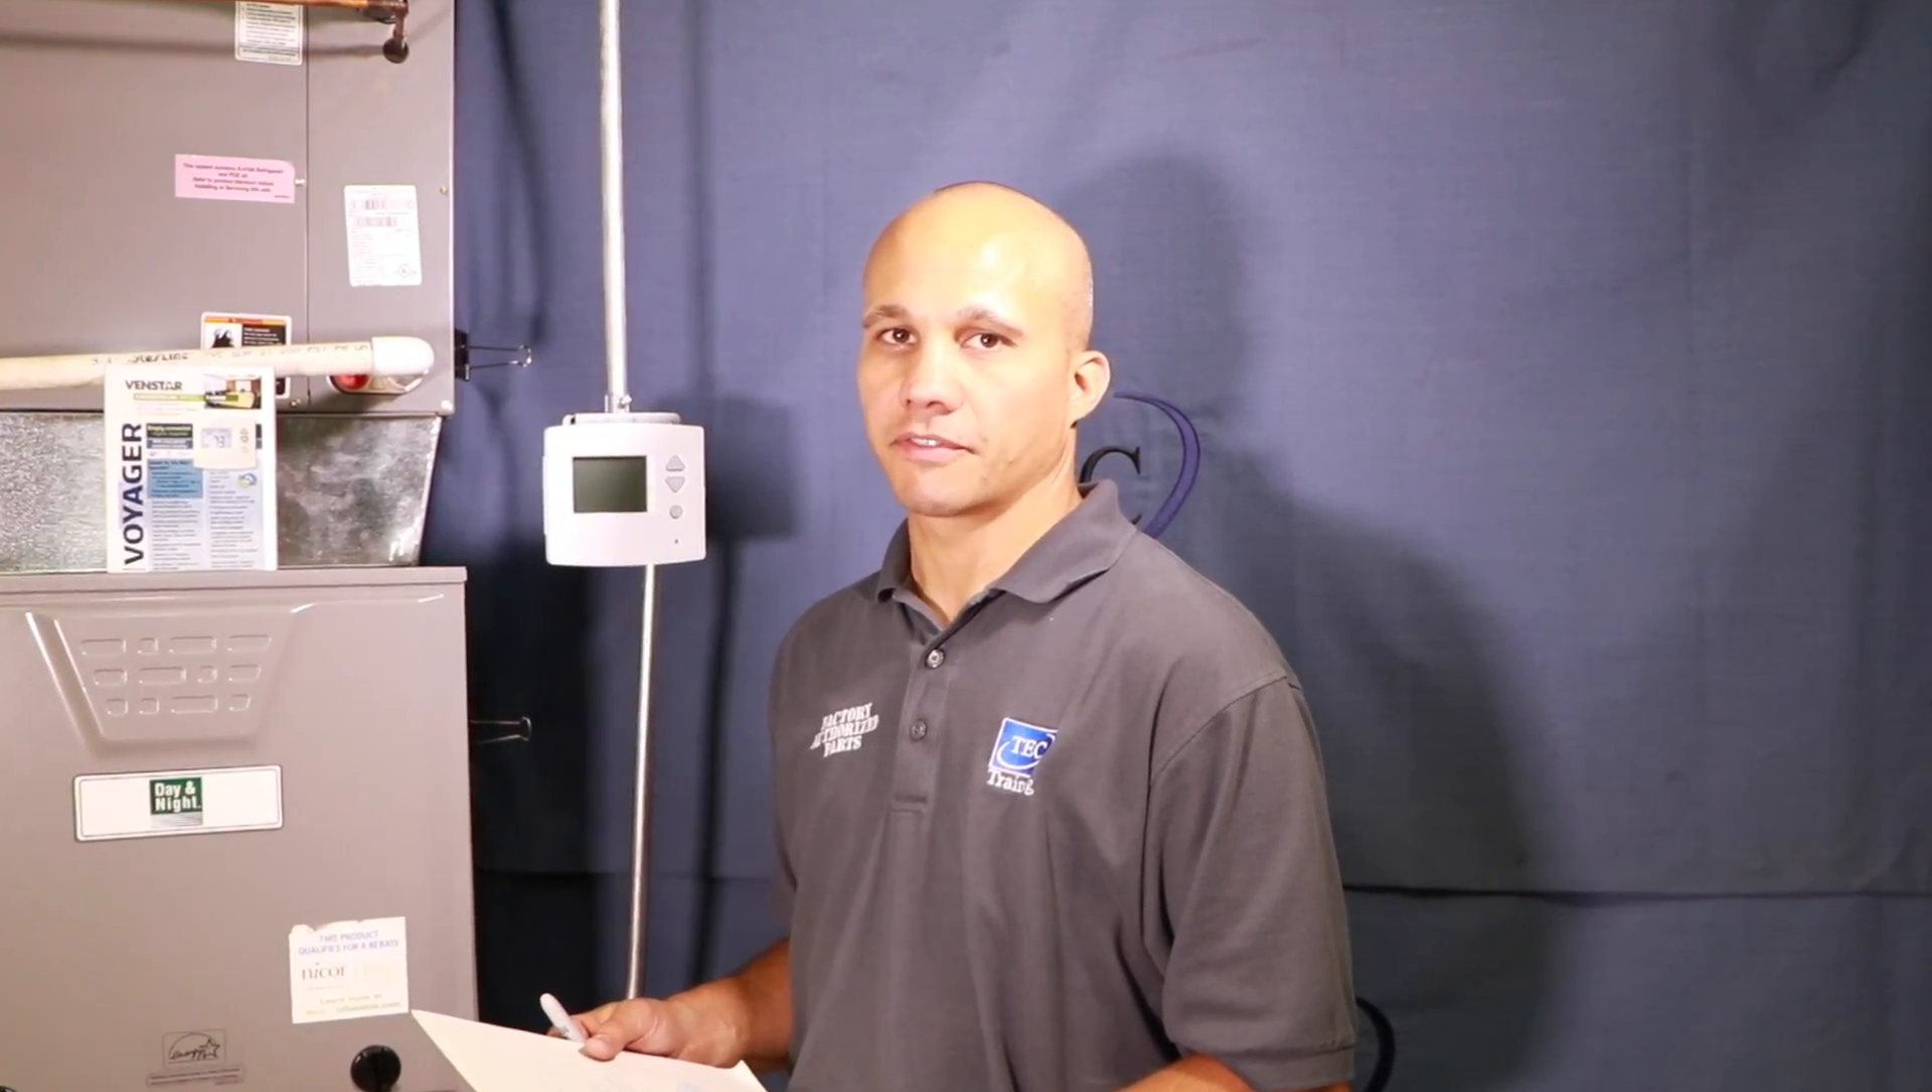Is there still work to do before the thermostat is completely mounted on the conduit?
No.